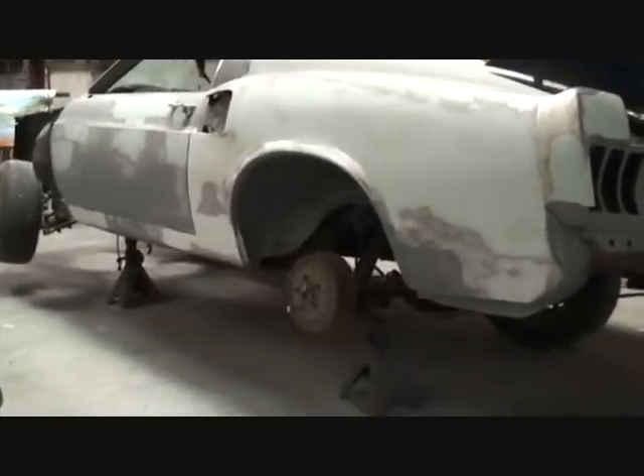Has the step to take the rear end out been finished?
No.